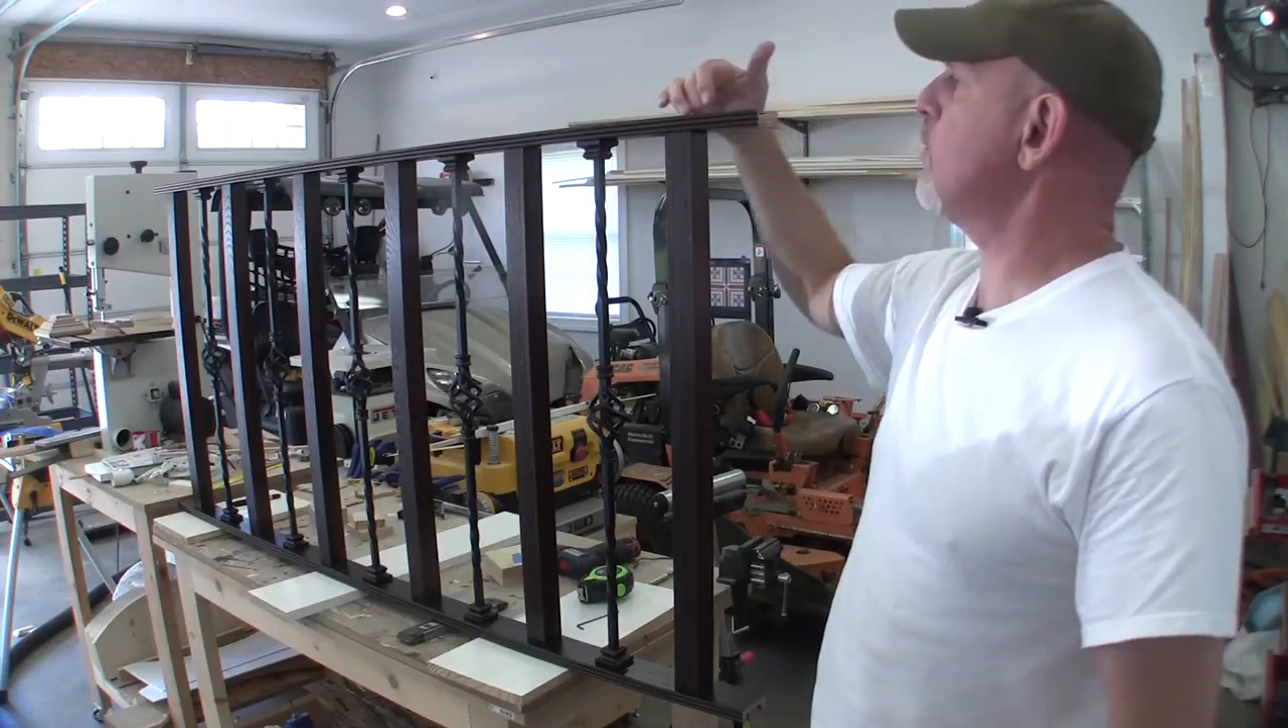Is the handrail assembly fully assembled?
Yes.